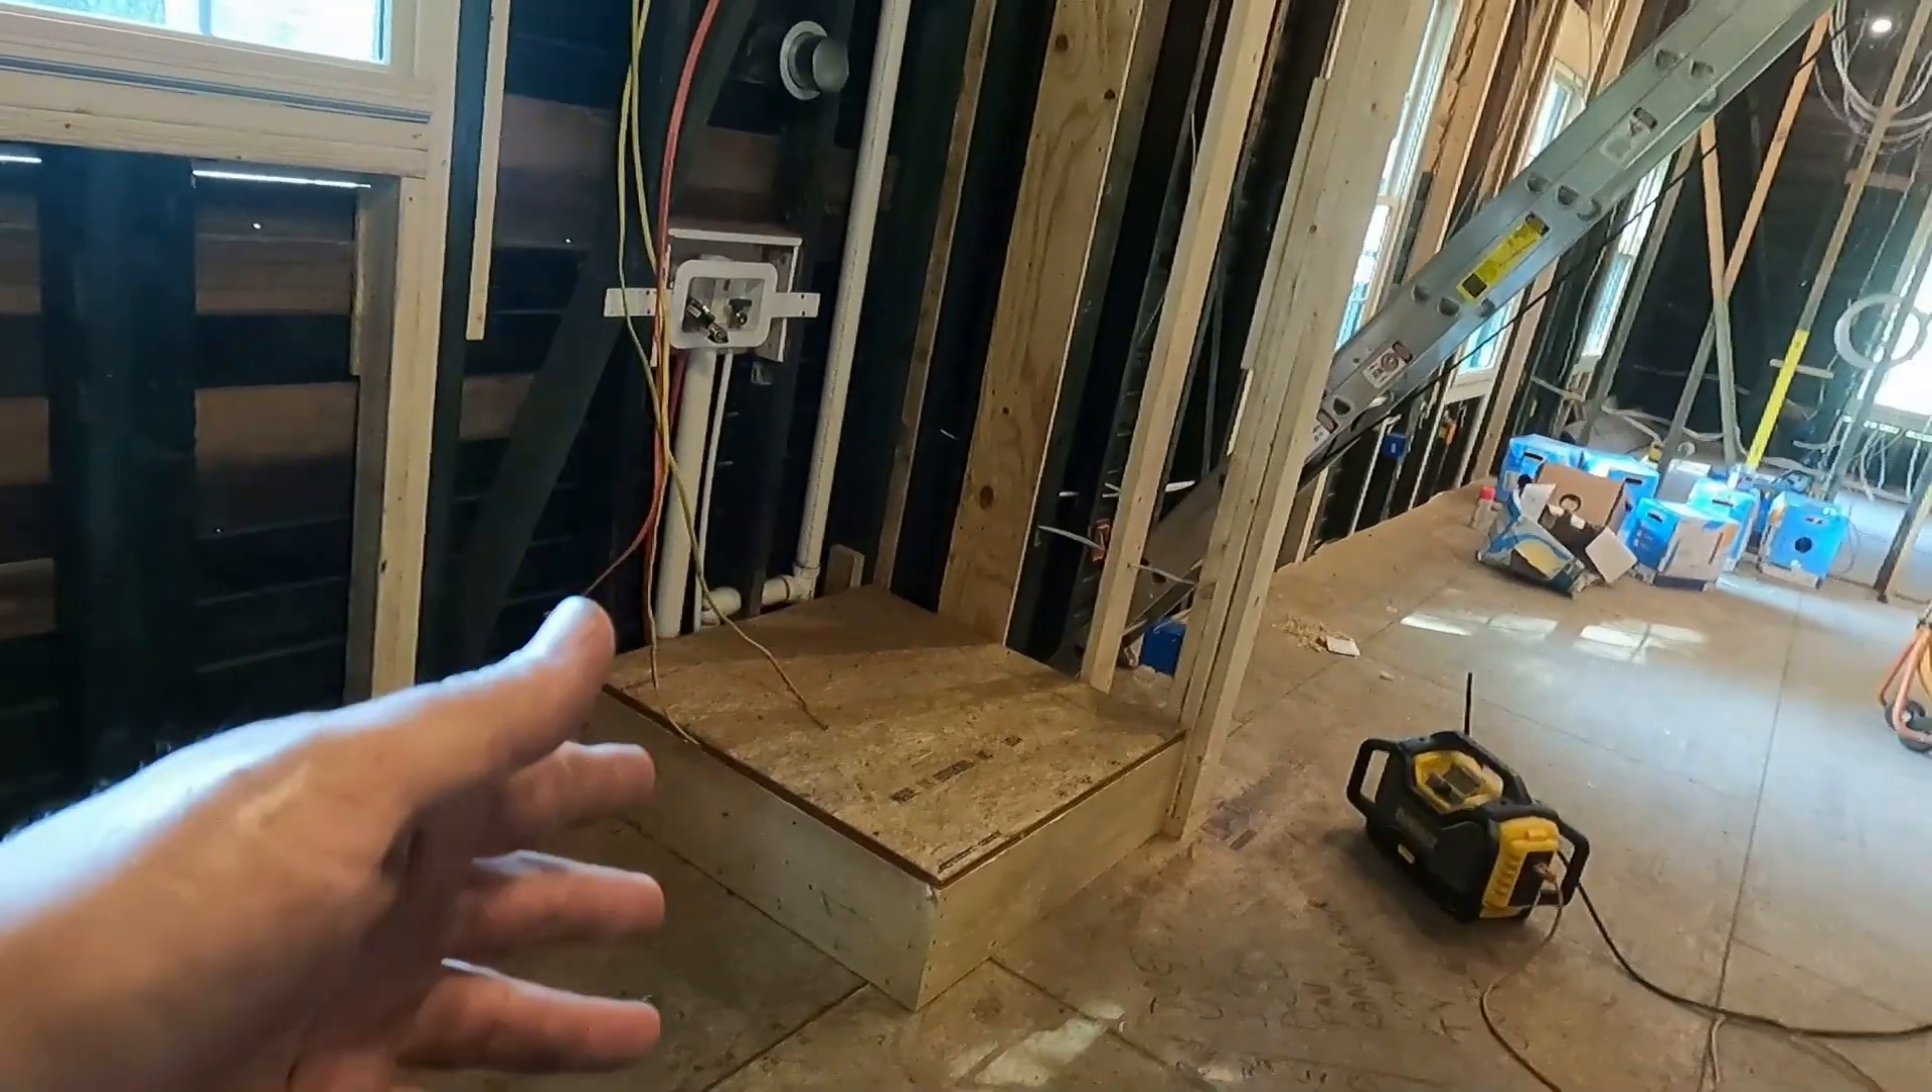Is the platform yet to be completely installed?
No.